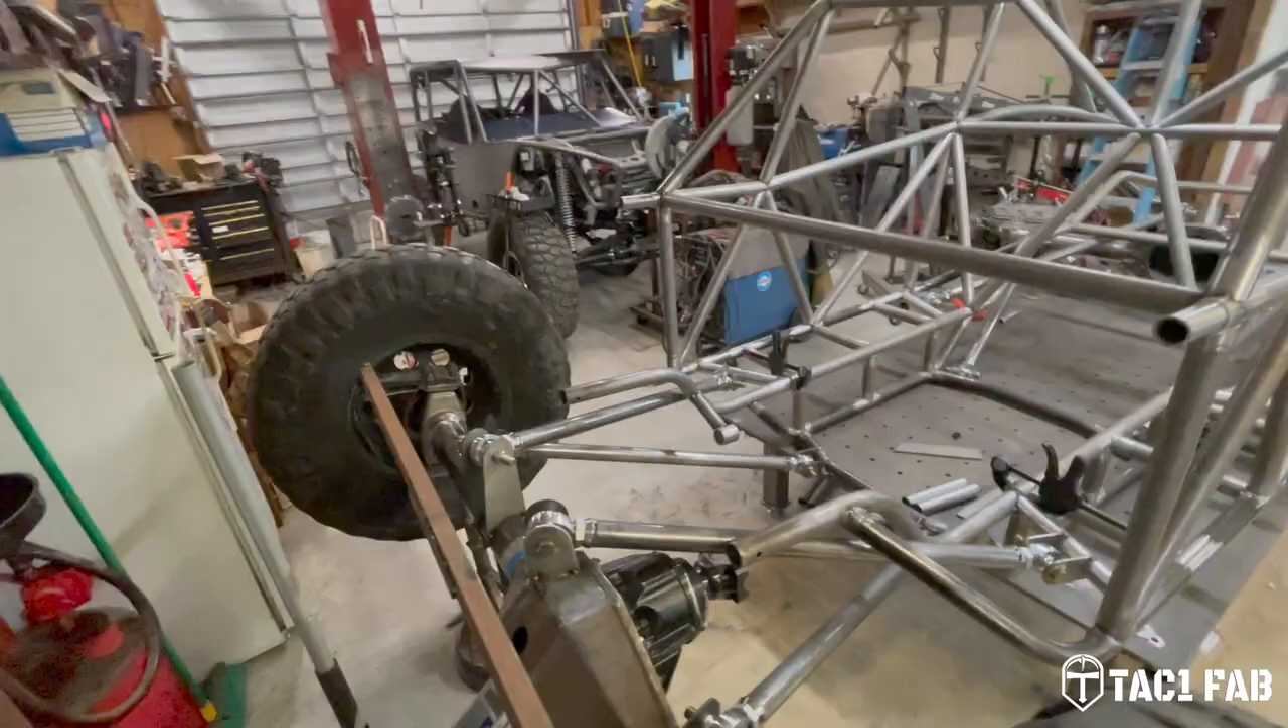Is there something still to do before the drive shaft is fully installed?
Yes.